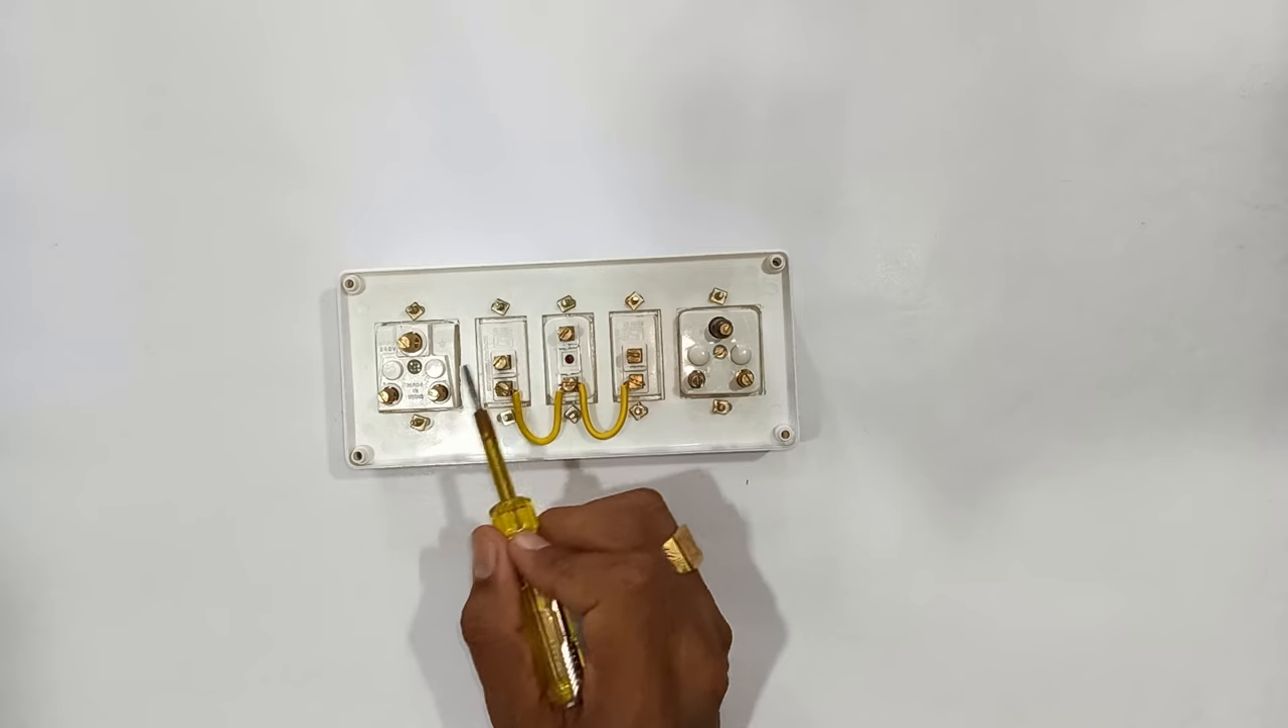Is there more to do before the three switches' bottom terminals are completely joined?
No.